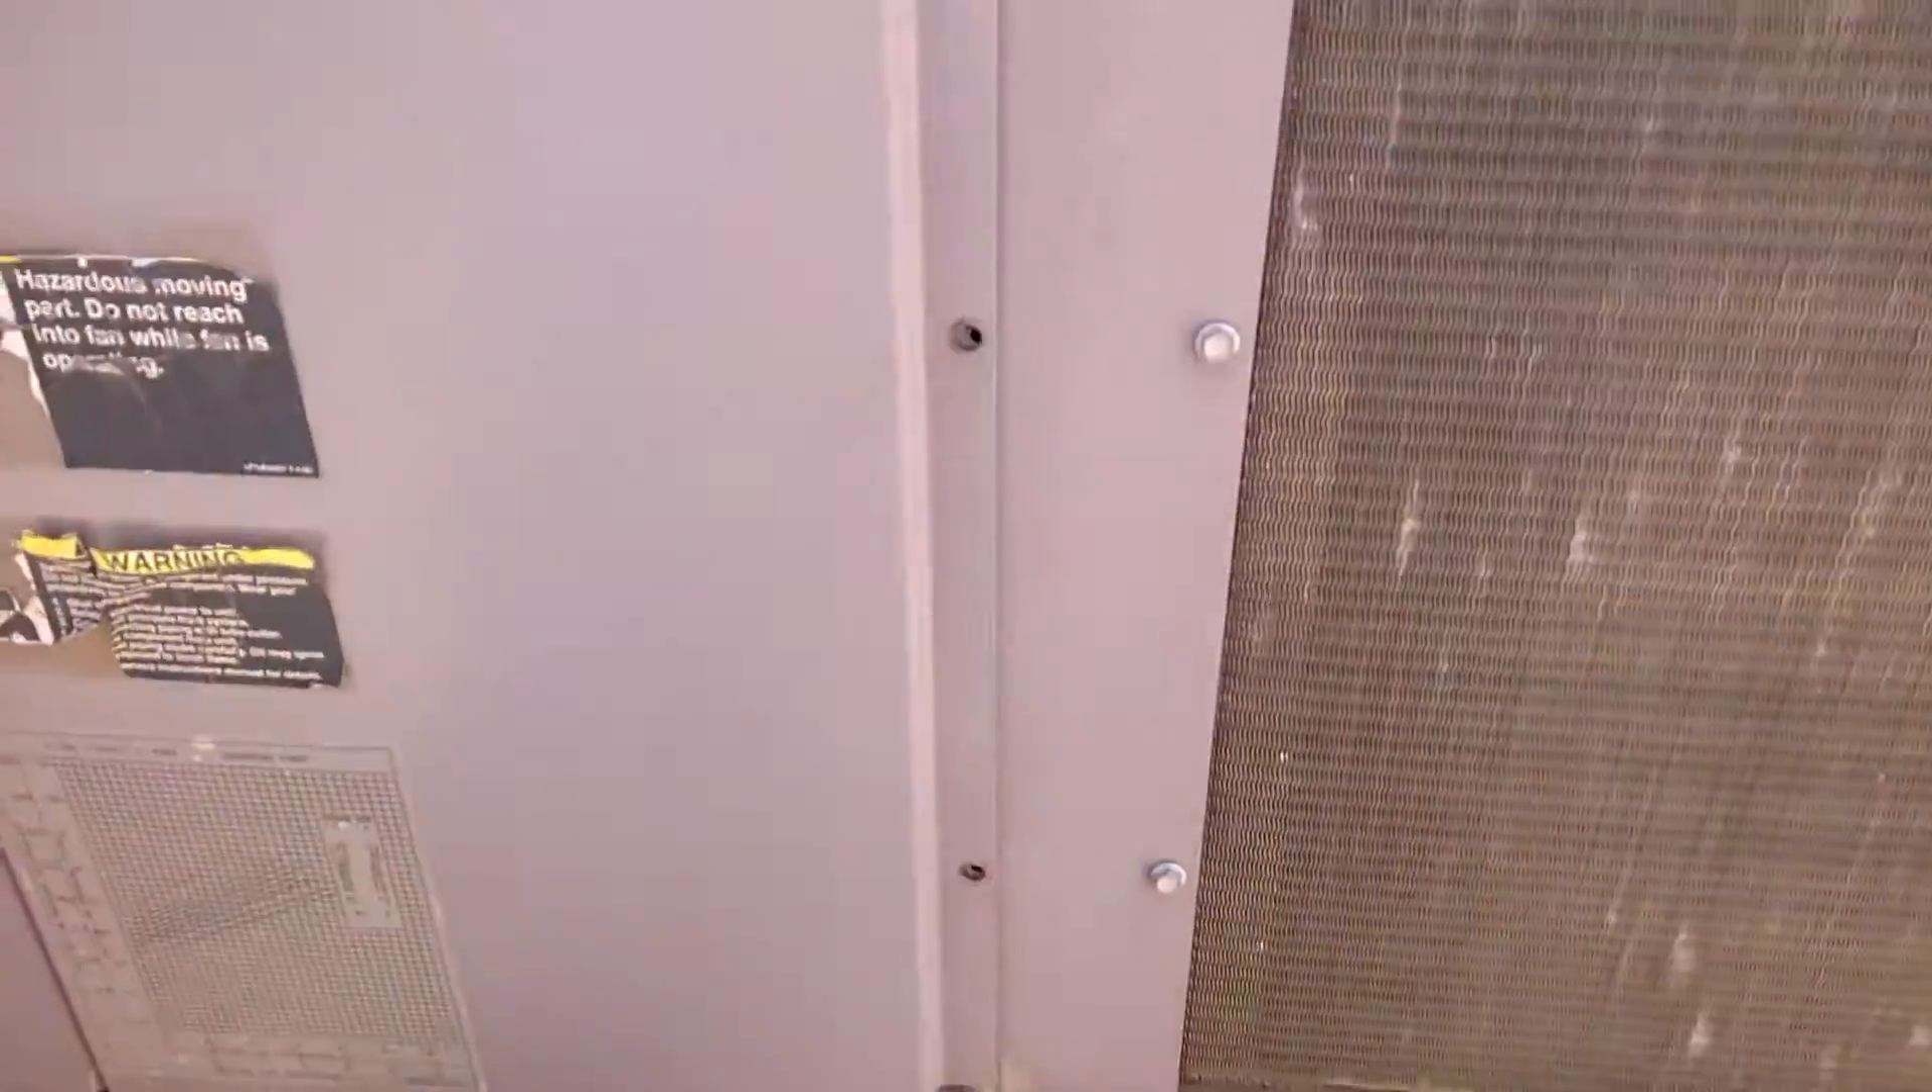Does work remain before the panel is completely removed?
Yes.